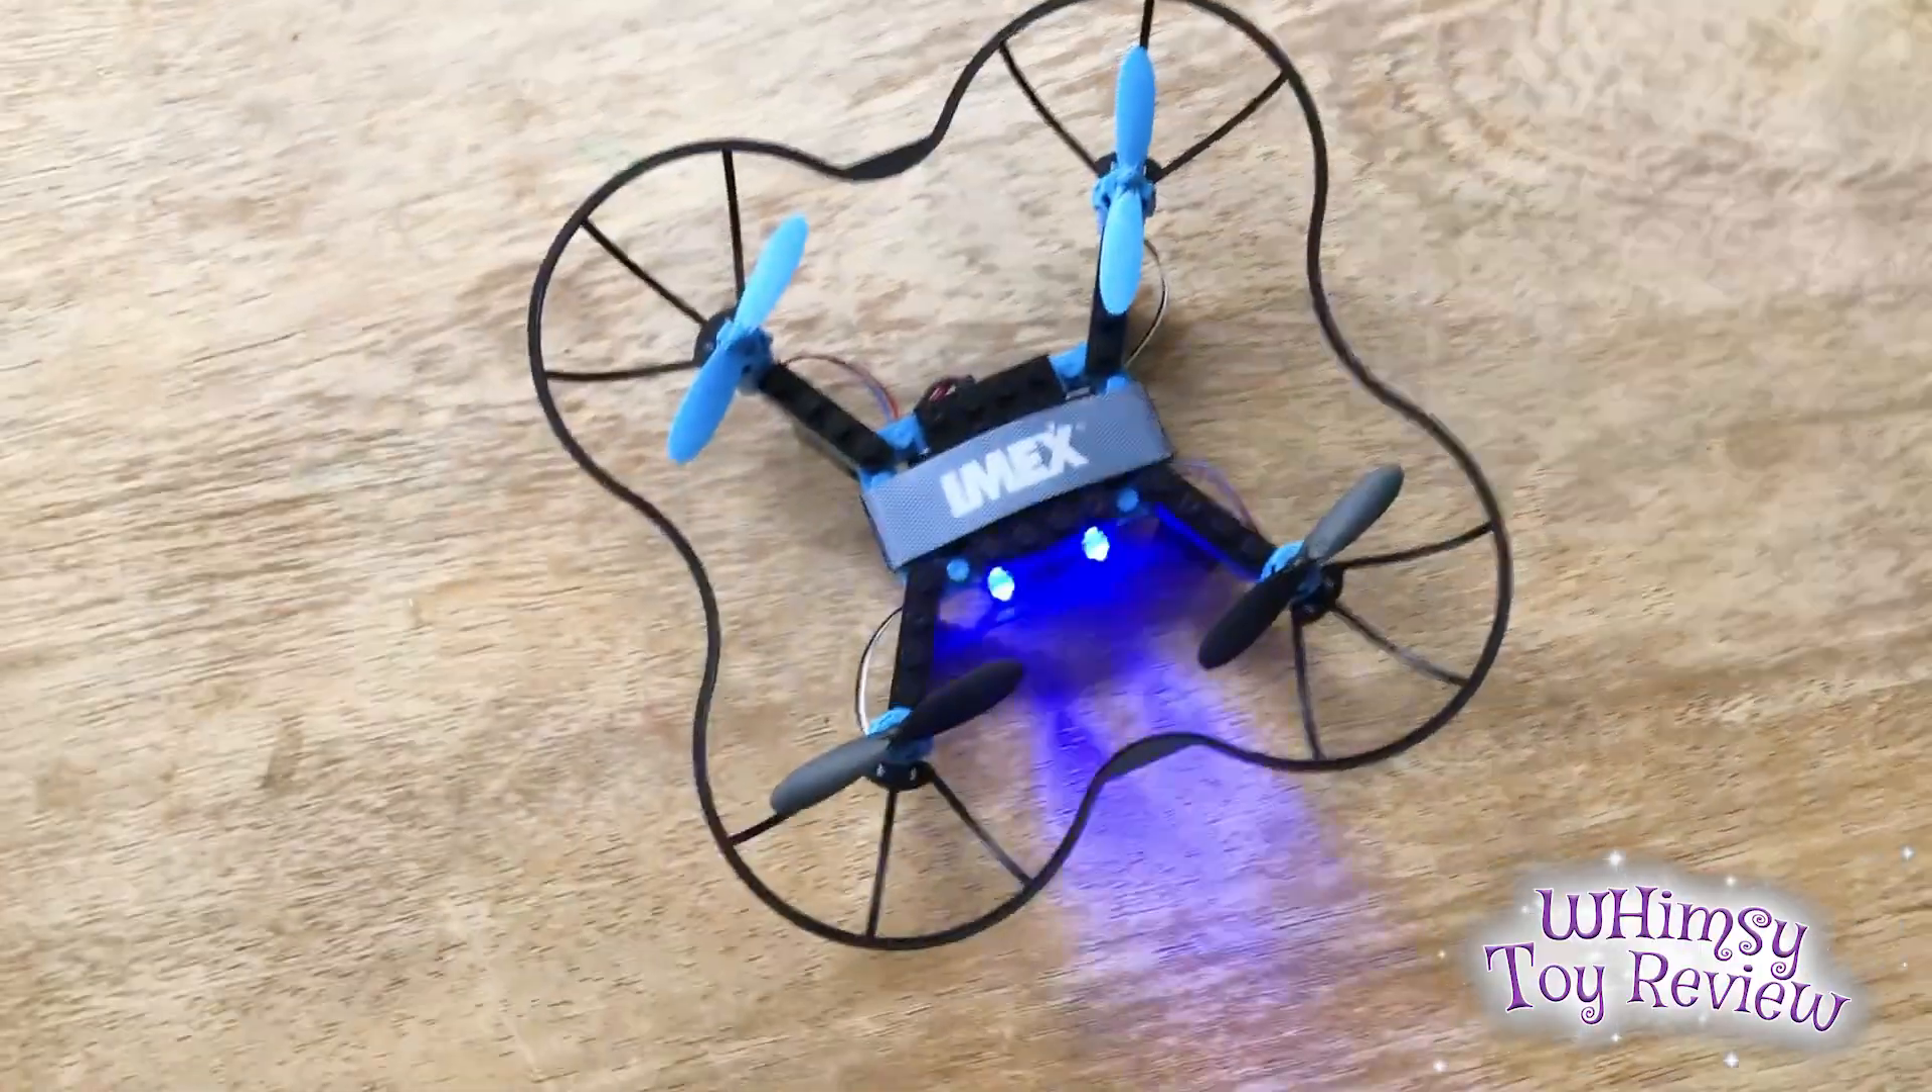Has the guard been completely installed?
Yes.